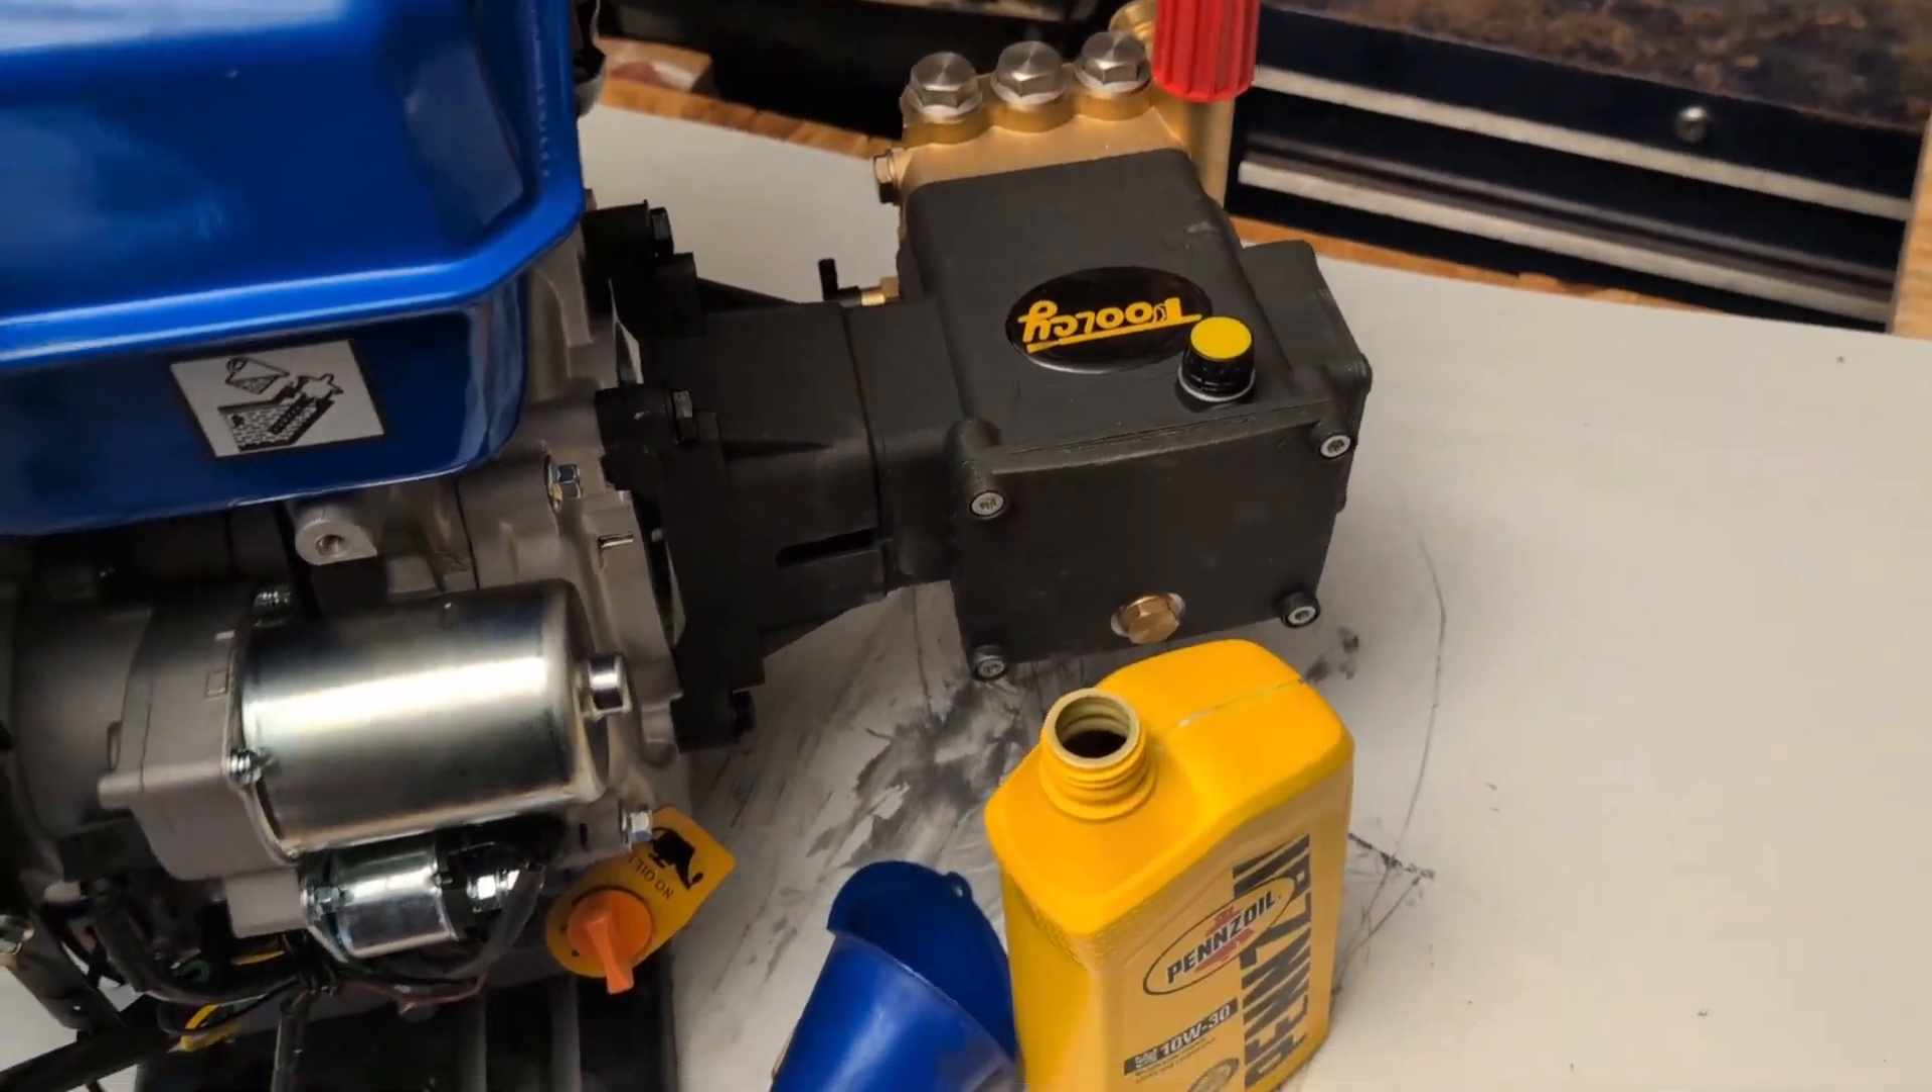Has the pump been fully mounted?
Yes.